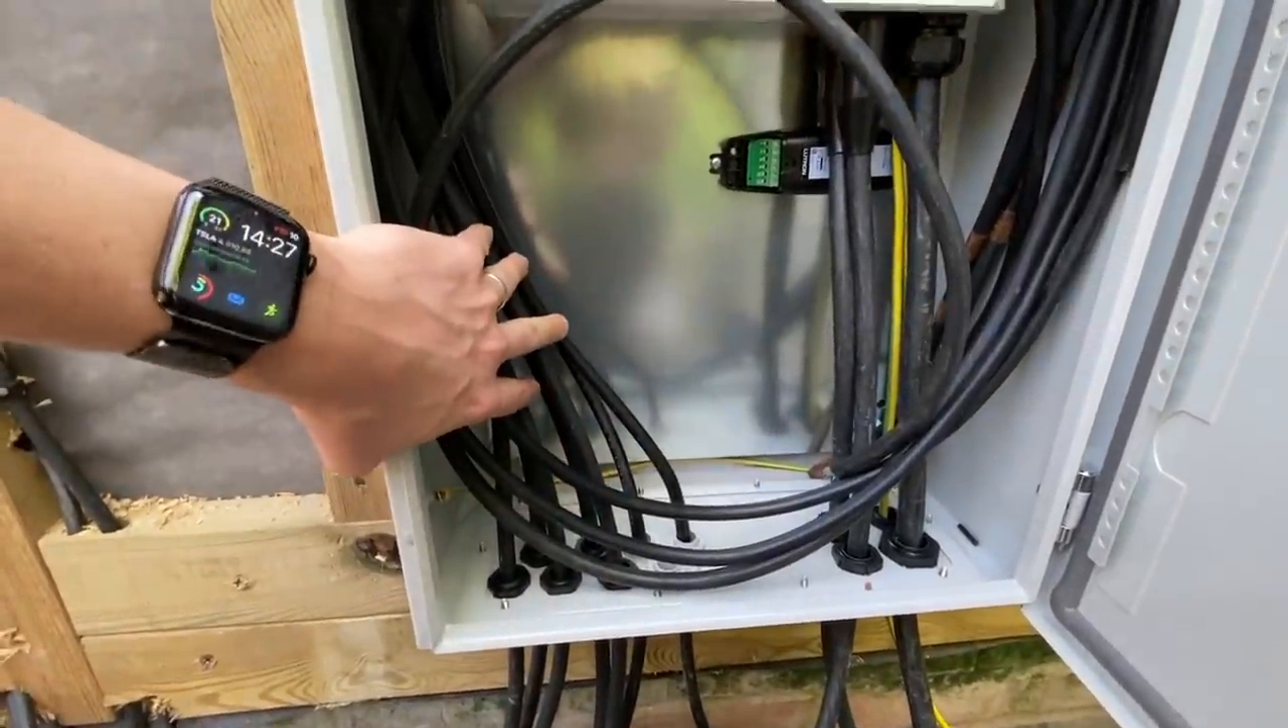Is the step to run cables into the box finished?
Yes.